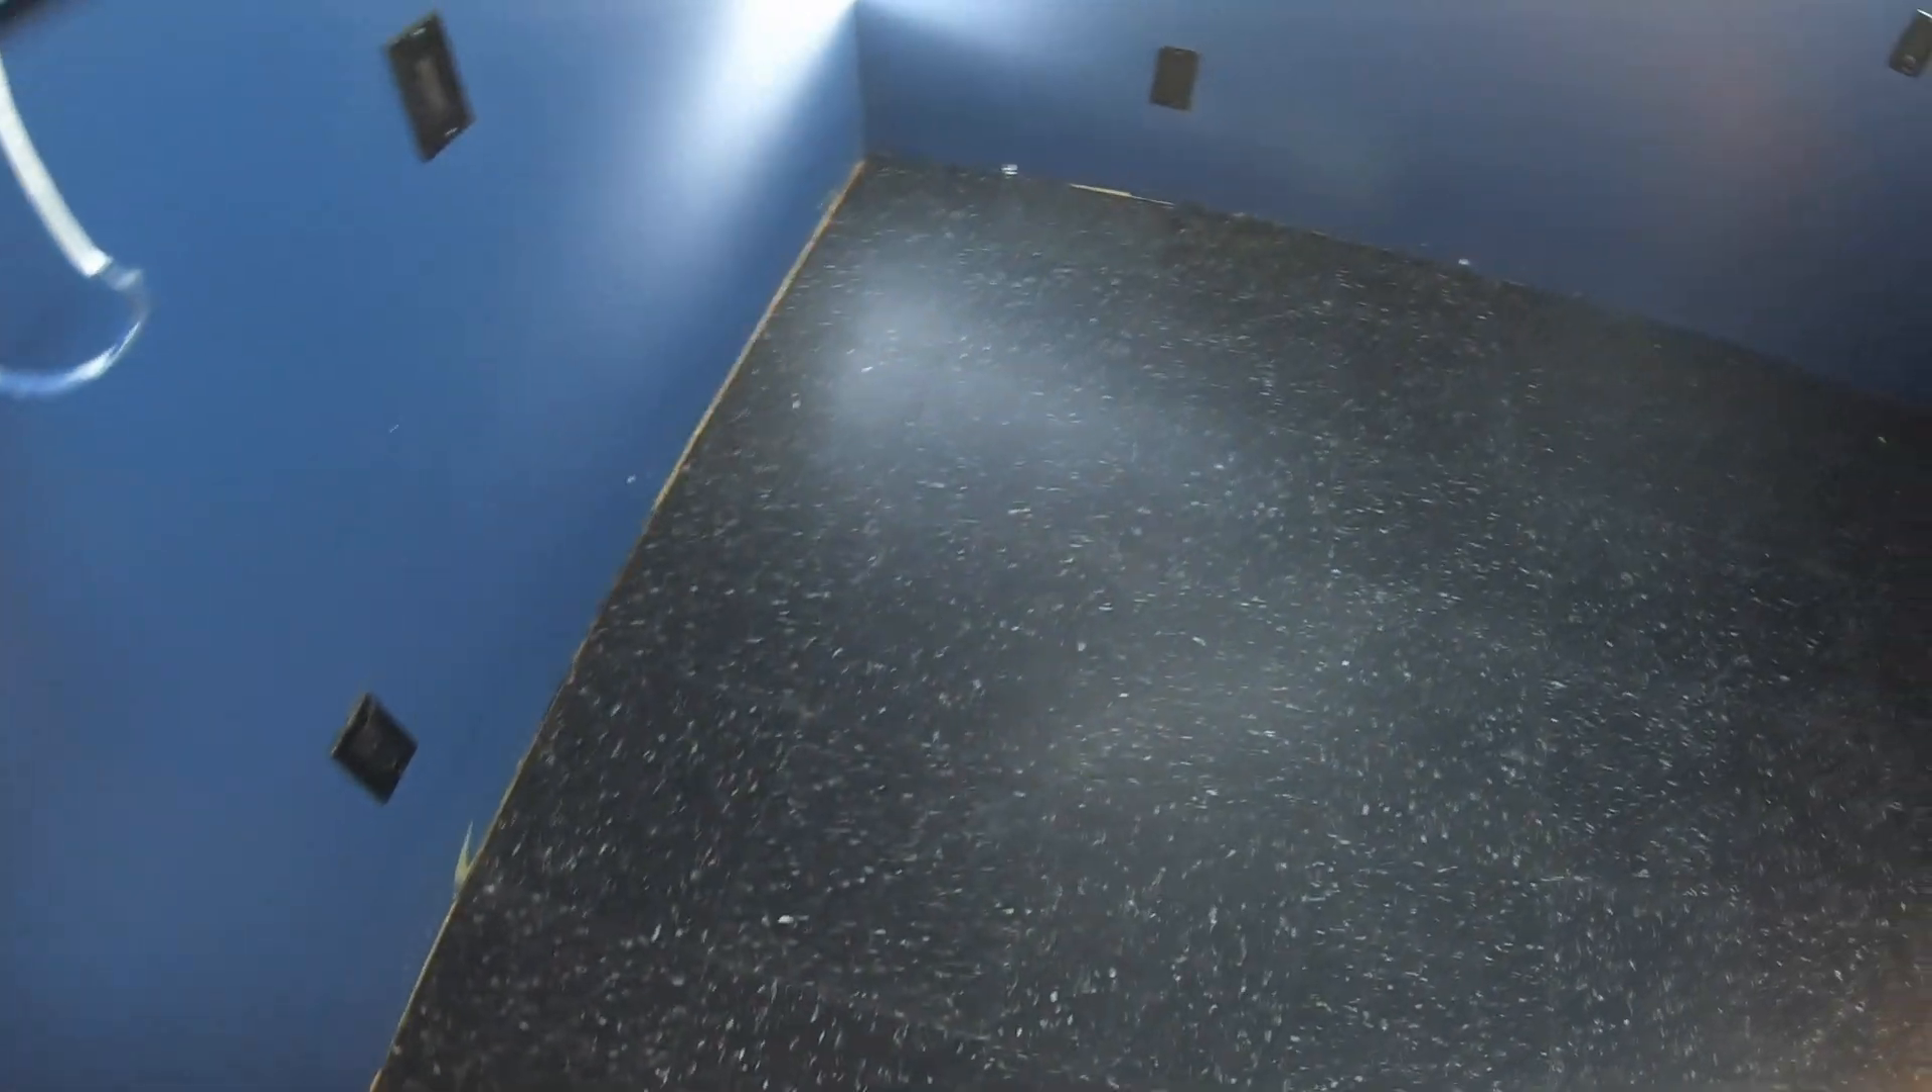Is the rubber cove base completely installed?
No.